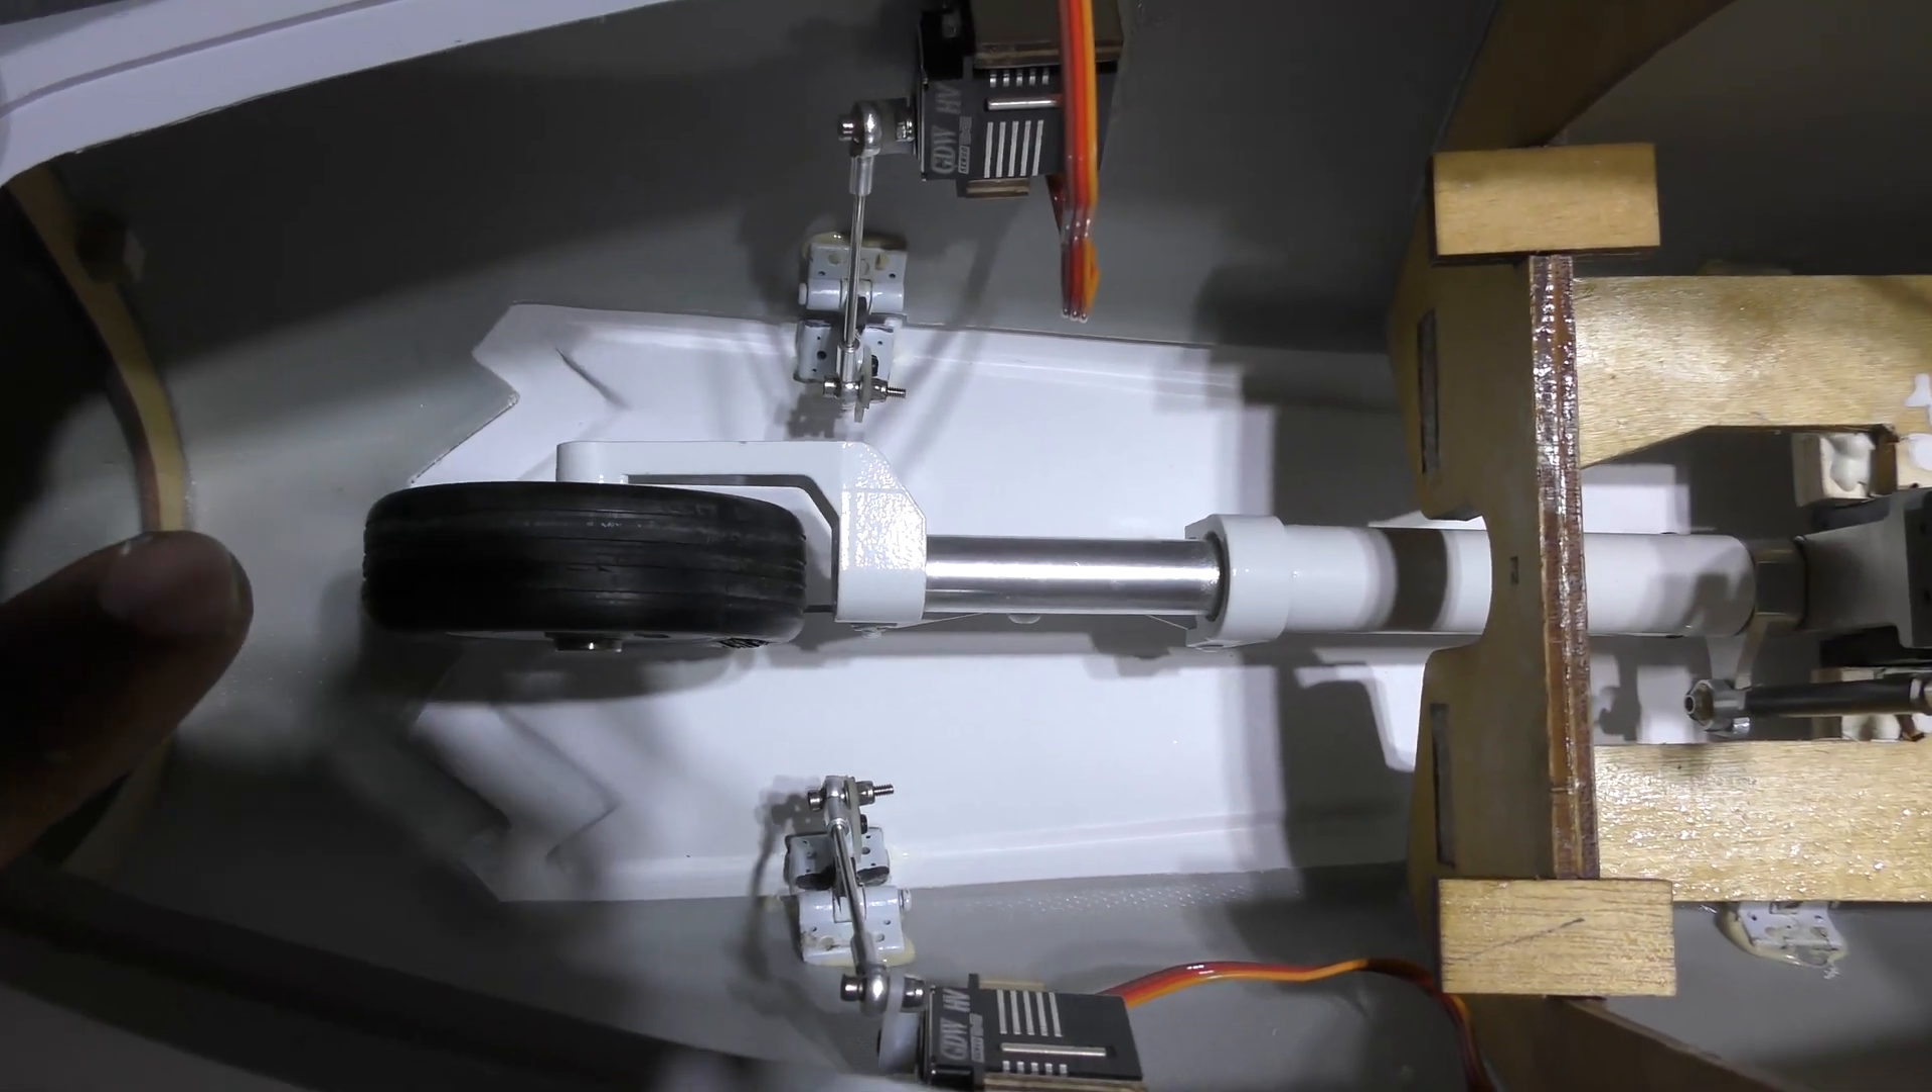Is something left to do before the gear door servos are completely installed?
No.